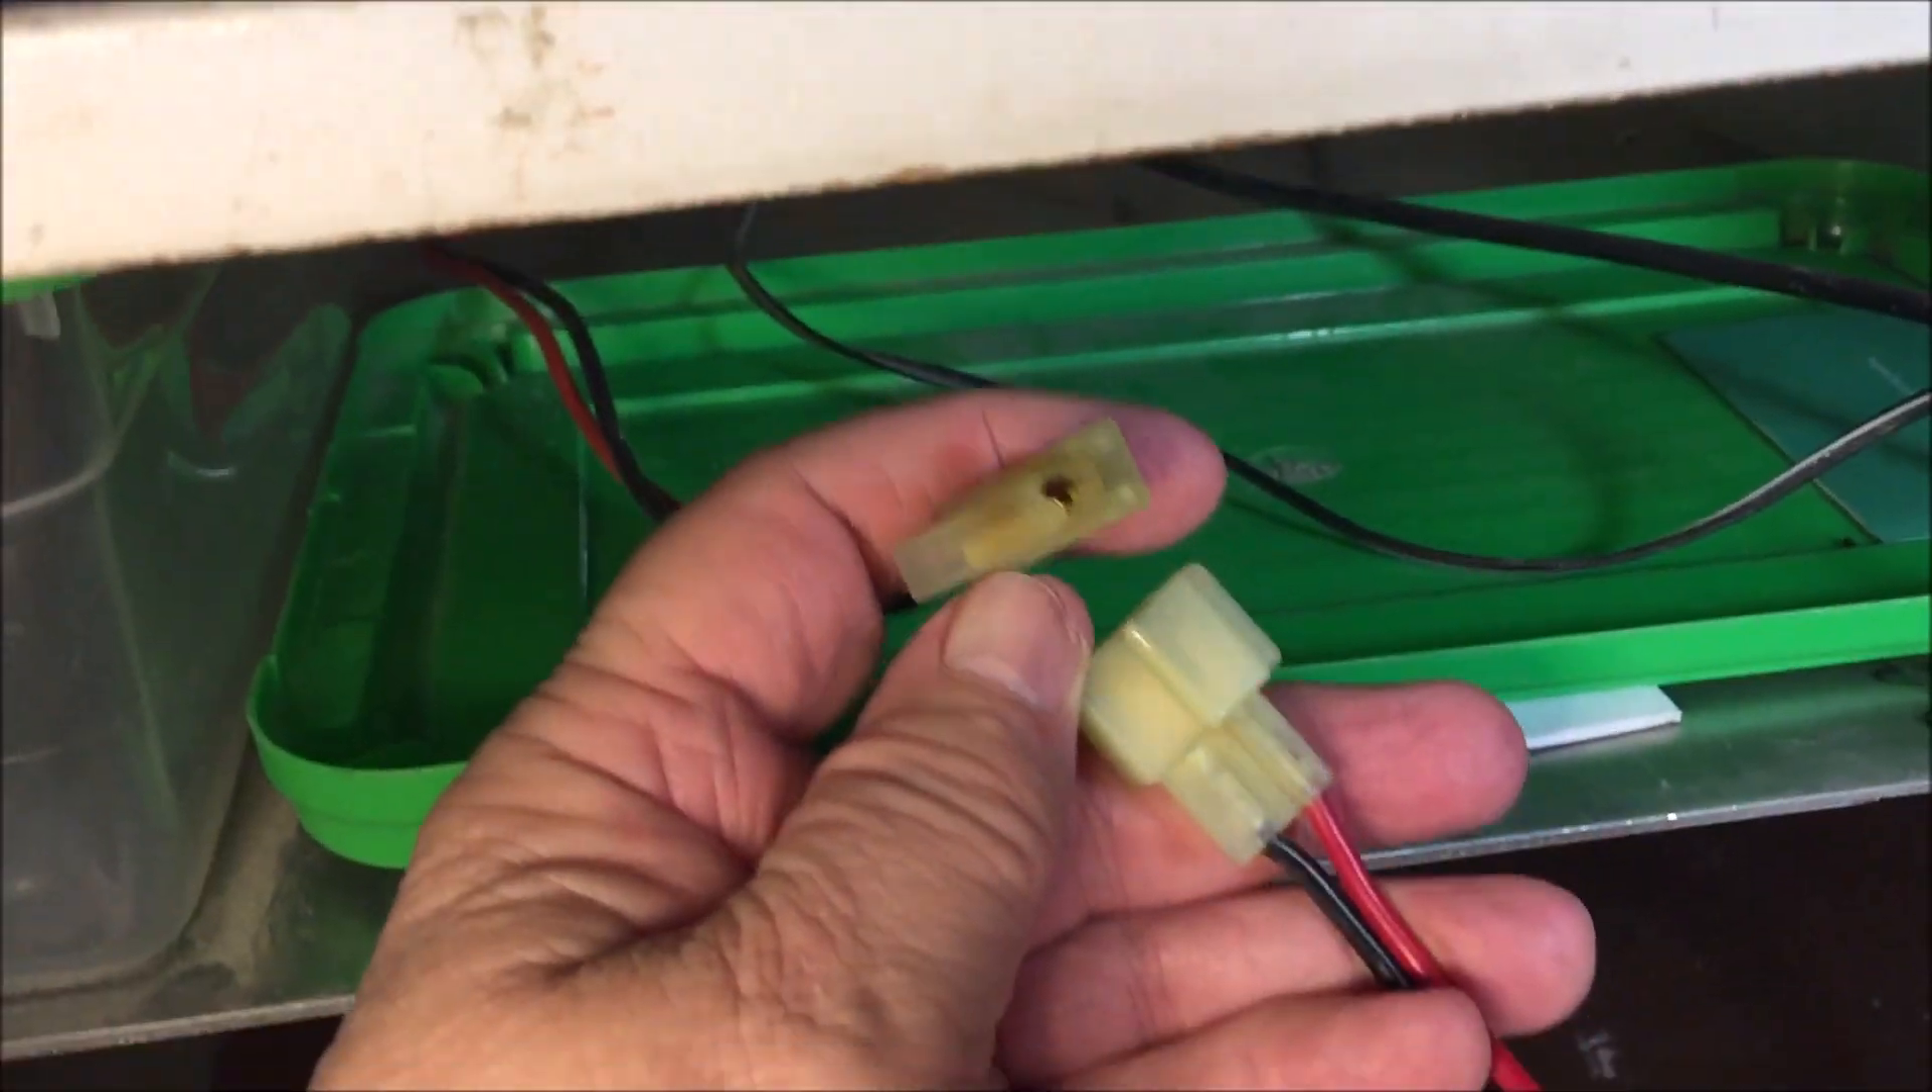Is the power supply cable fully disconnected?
Yes.